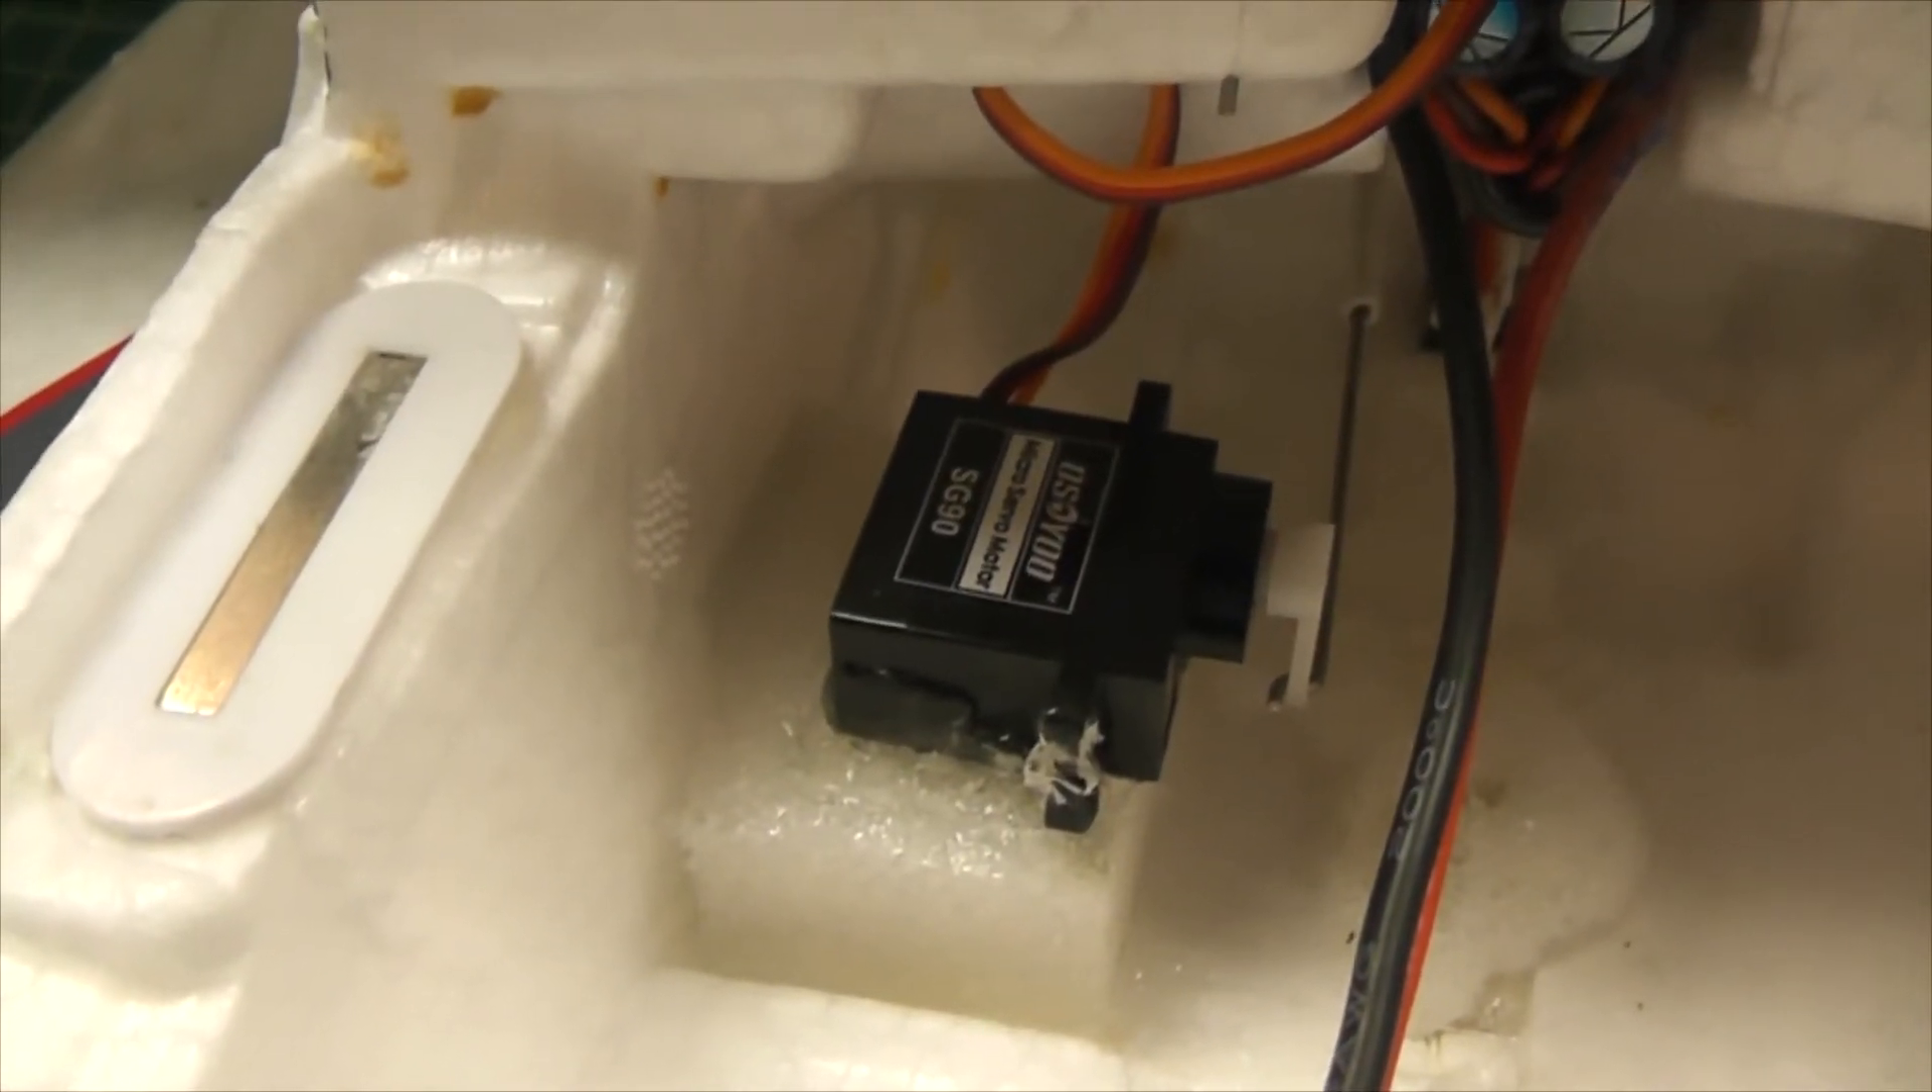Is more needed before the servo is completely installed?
No.